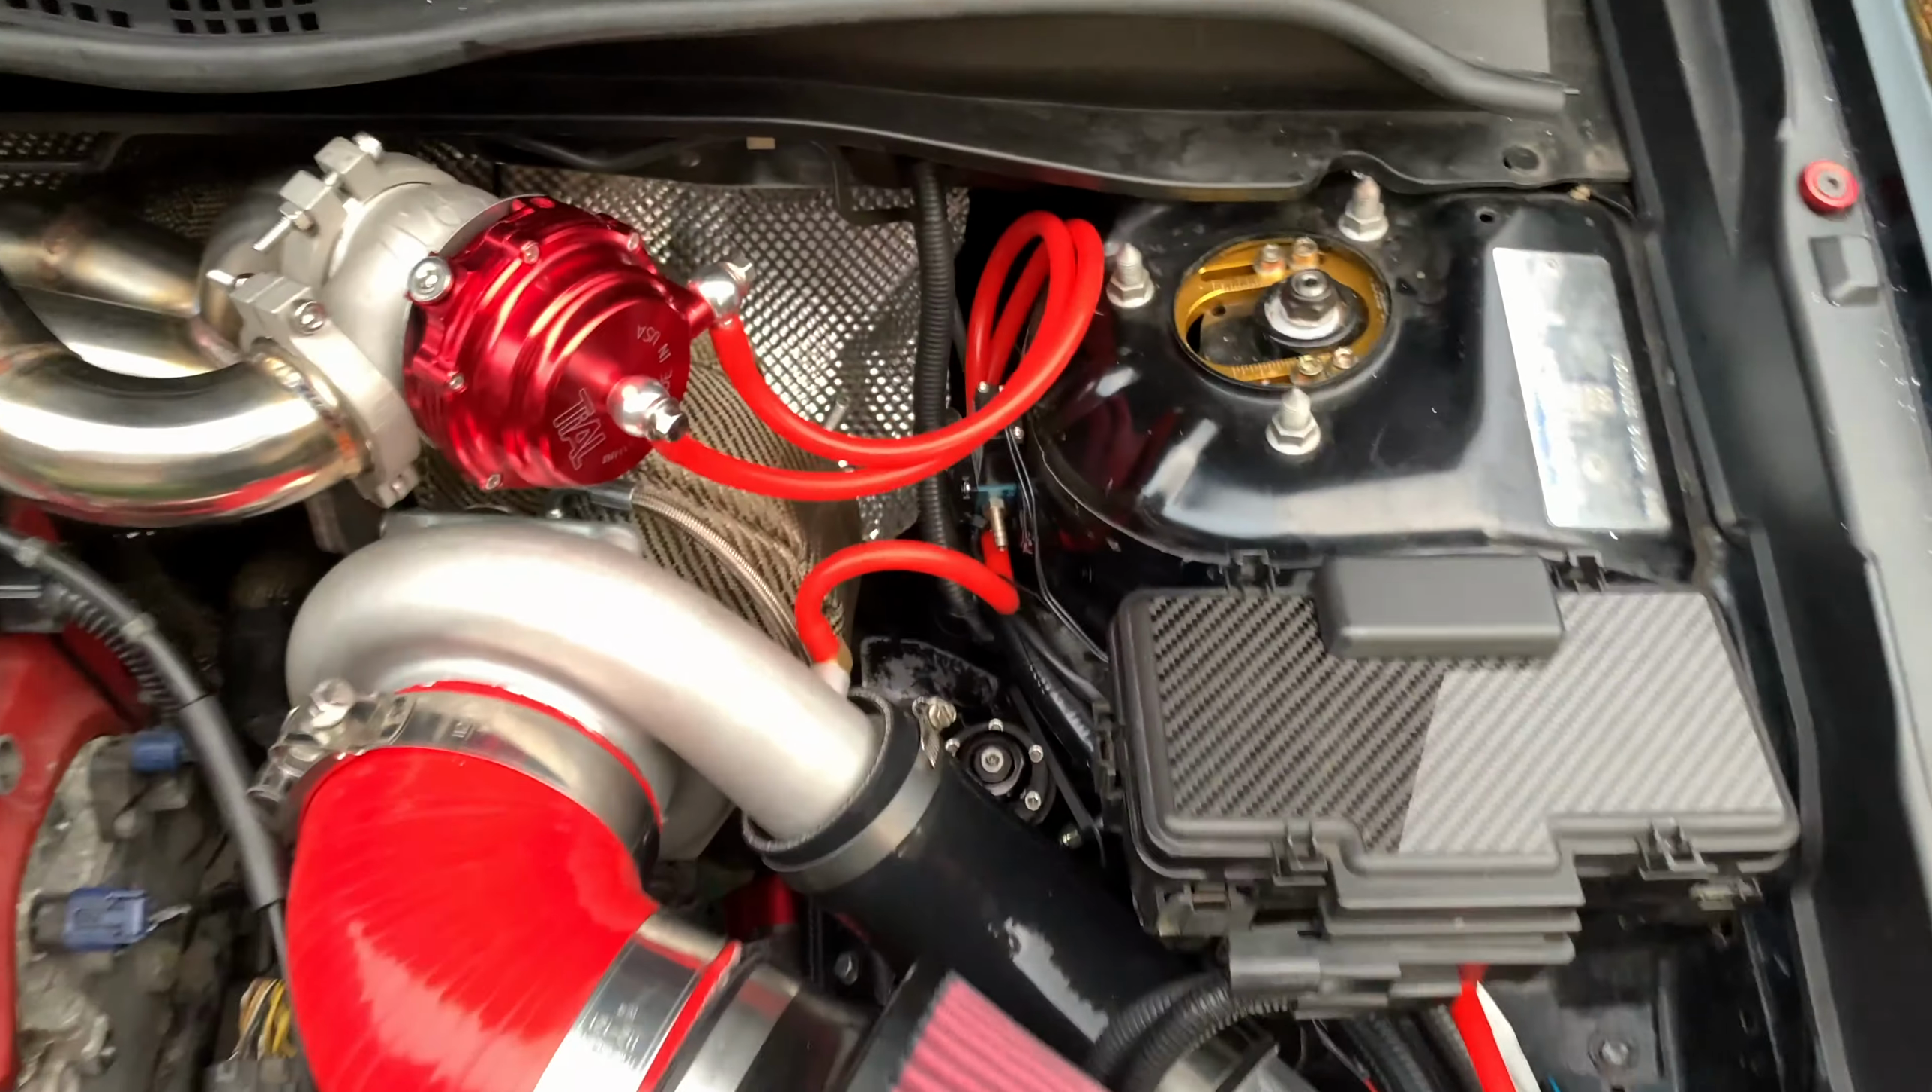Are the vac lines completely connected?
Yes.